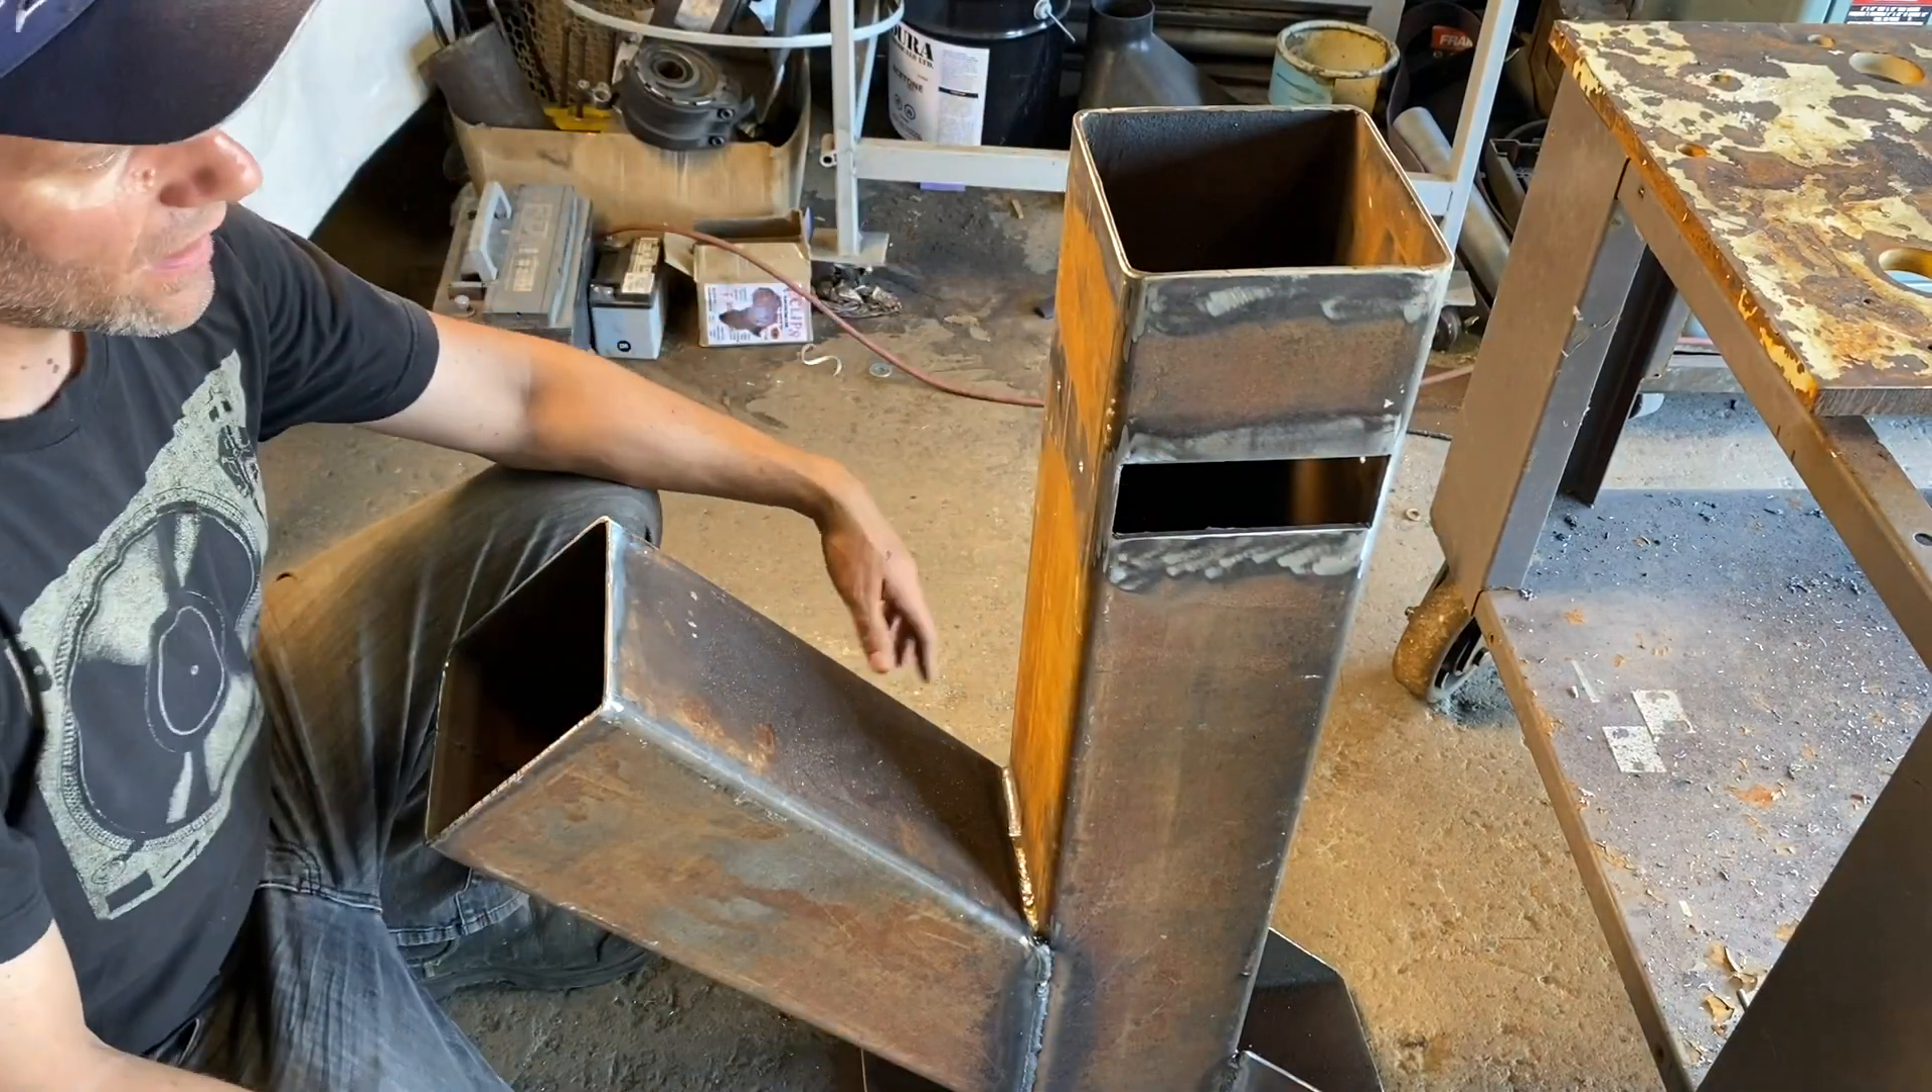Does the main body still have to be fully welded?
No.